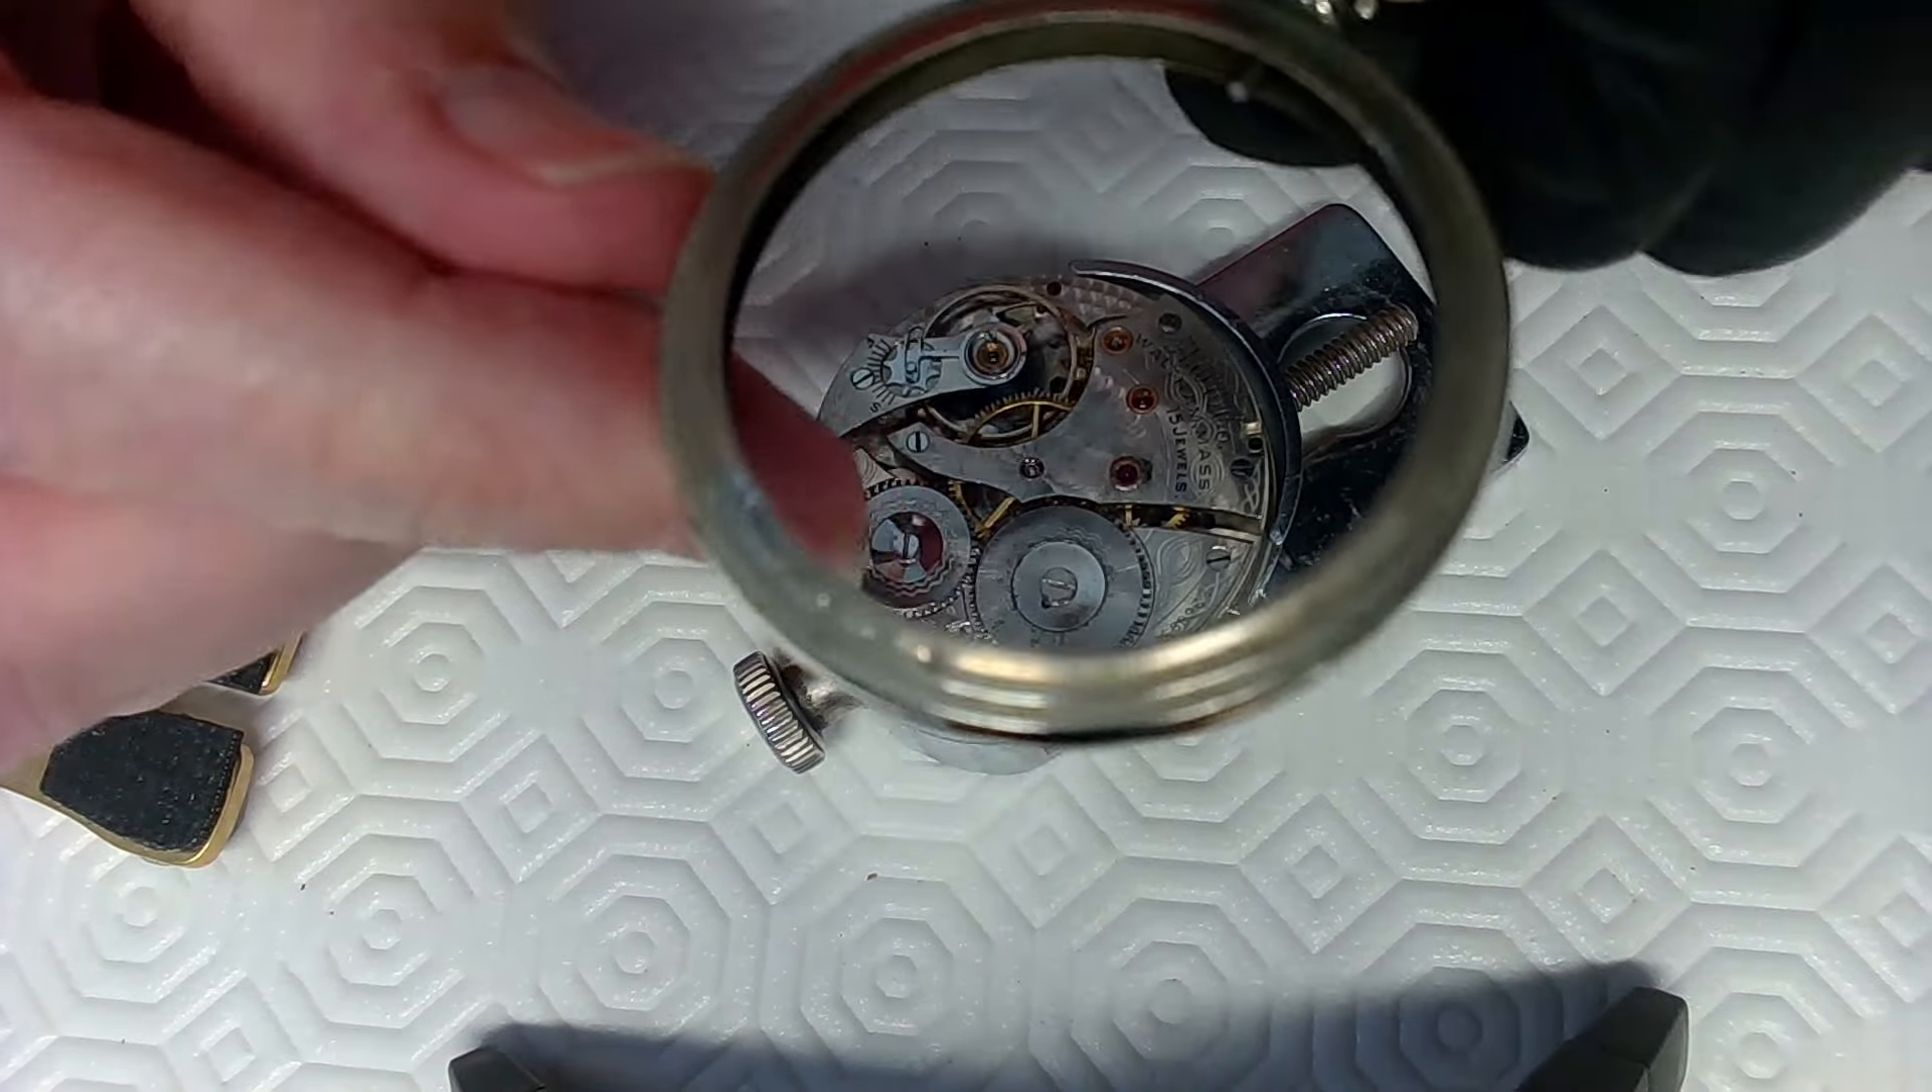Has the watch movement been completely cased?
No.